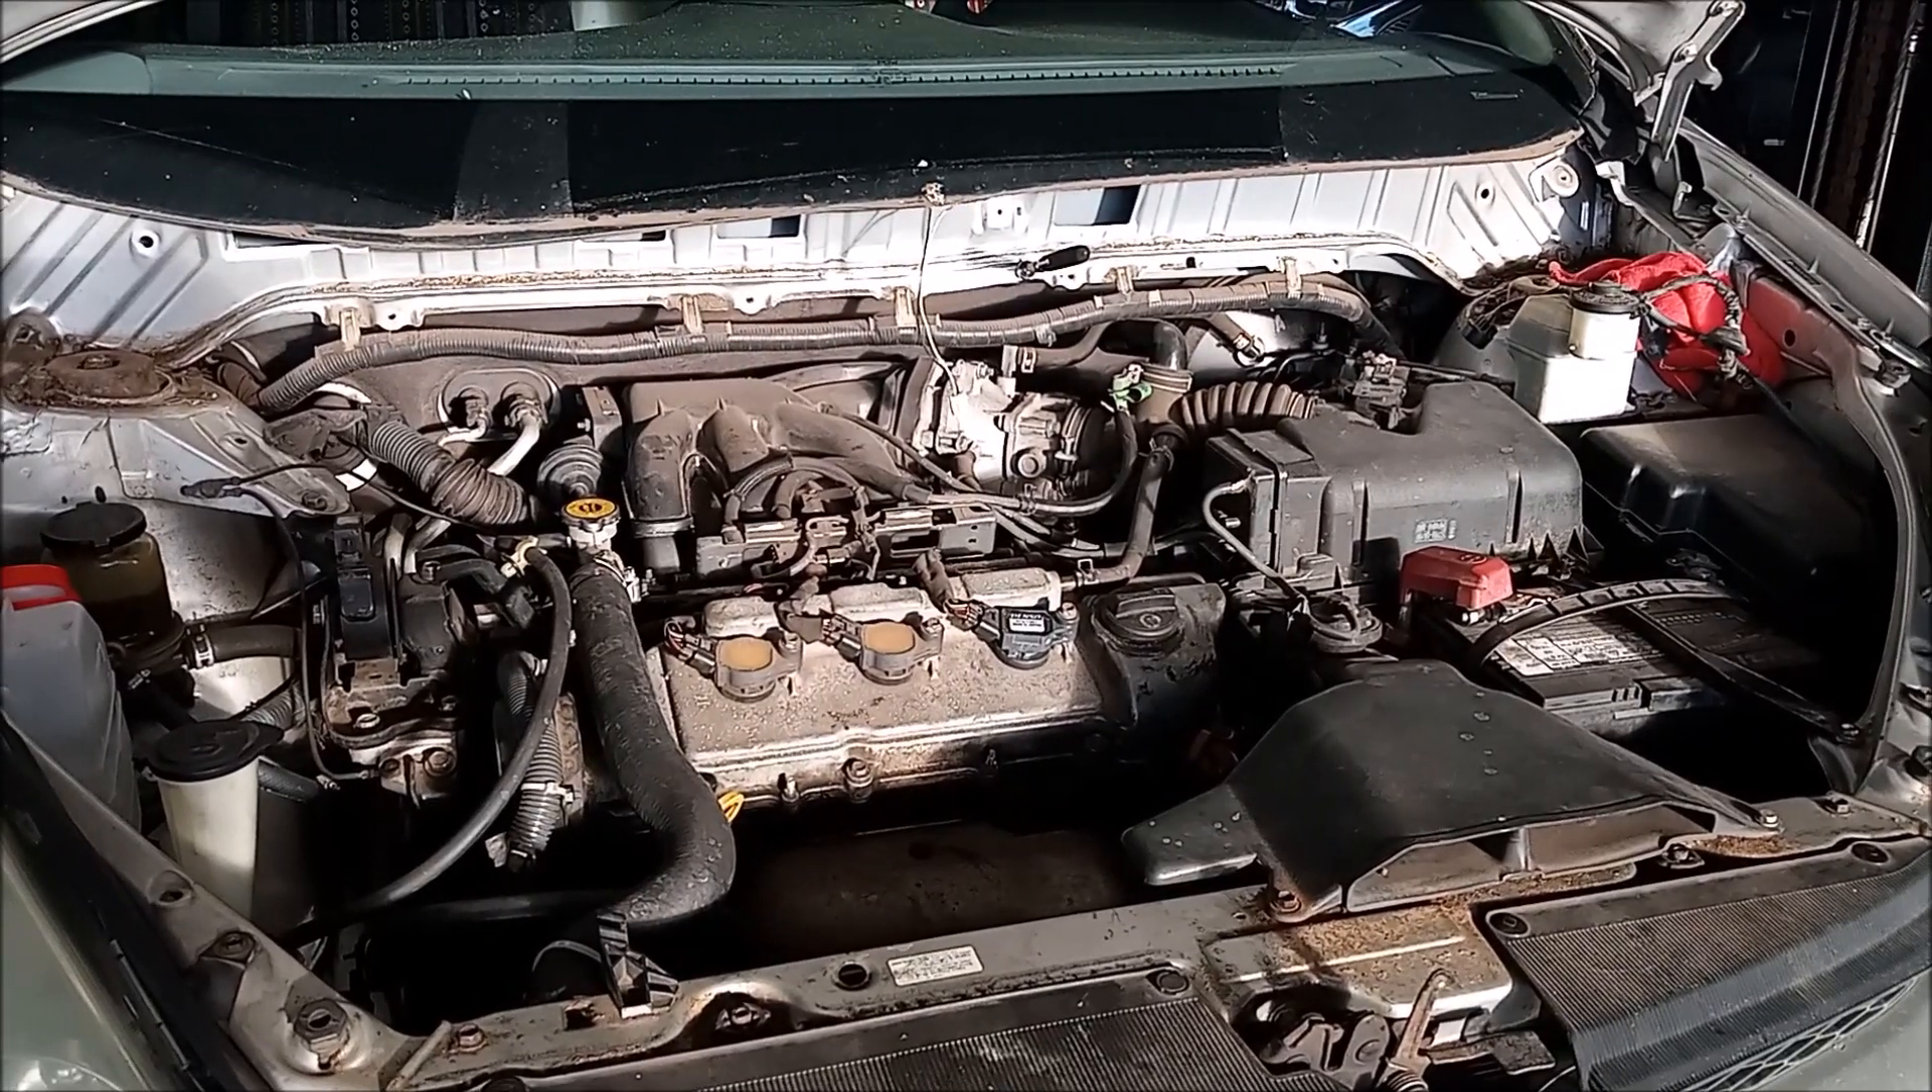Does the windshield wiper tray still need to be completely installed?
Yes.